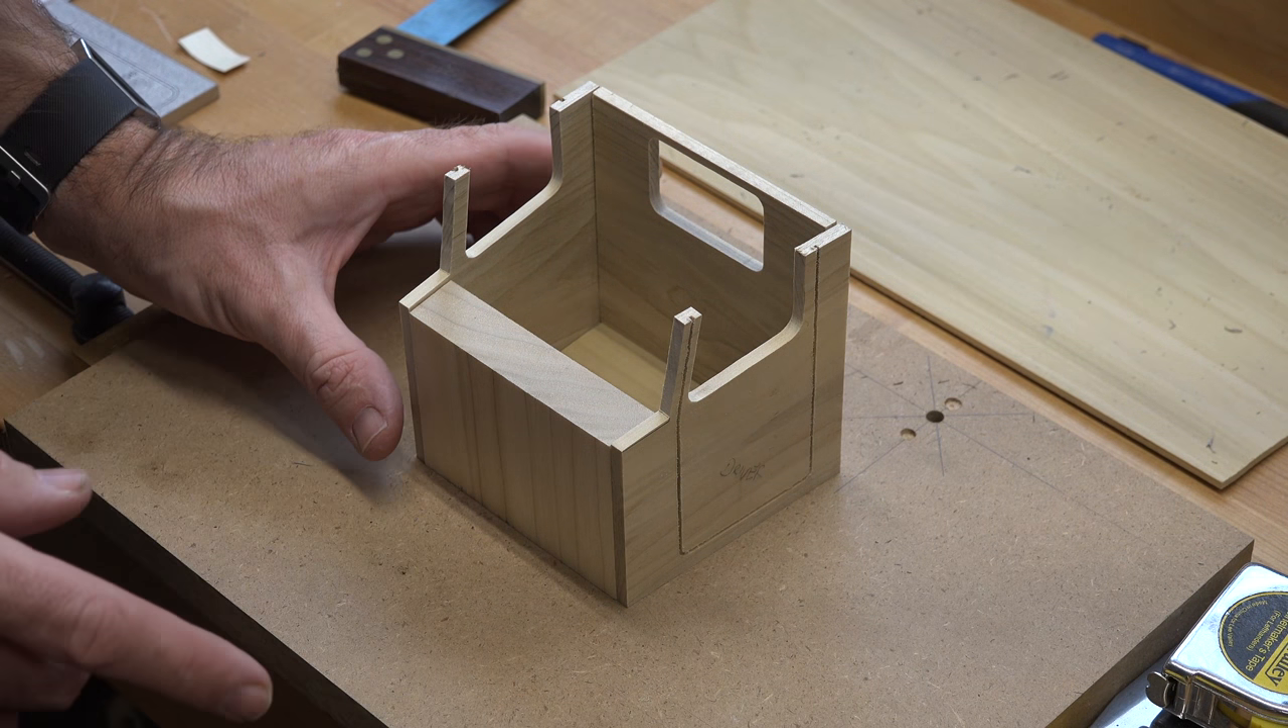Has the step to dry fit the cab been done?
Yes.